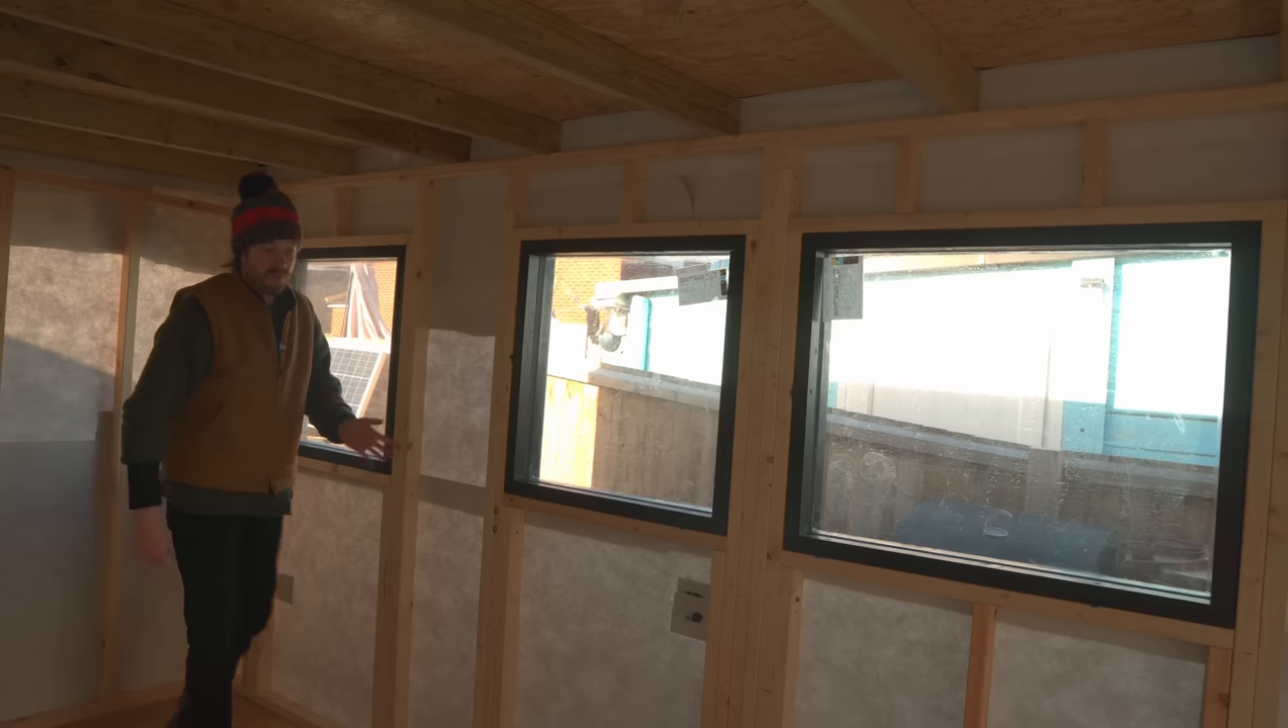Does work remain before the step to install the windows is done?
No.